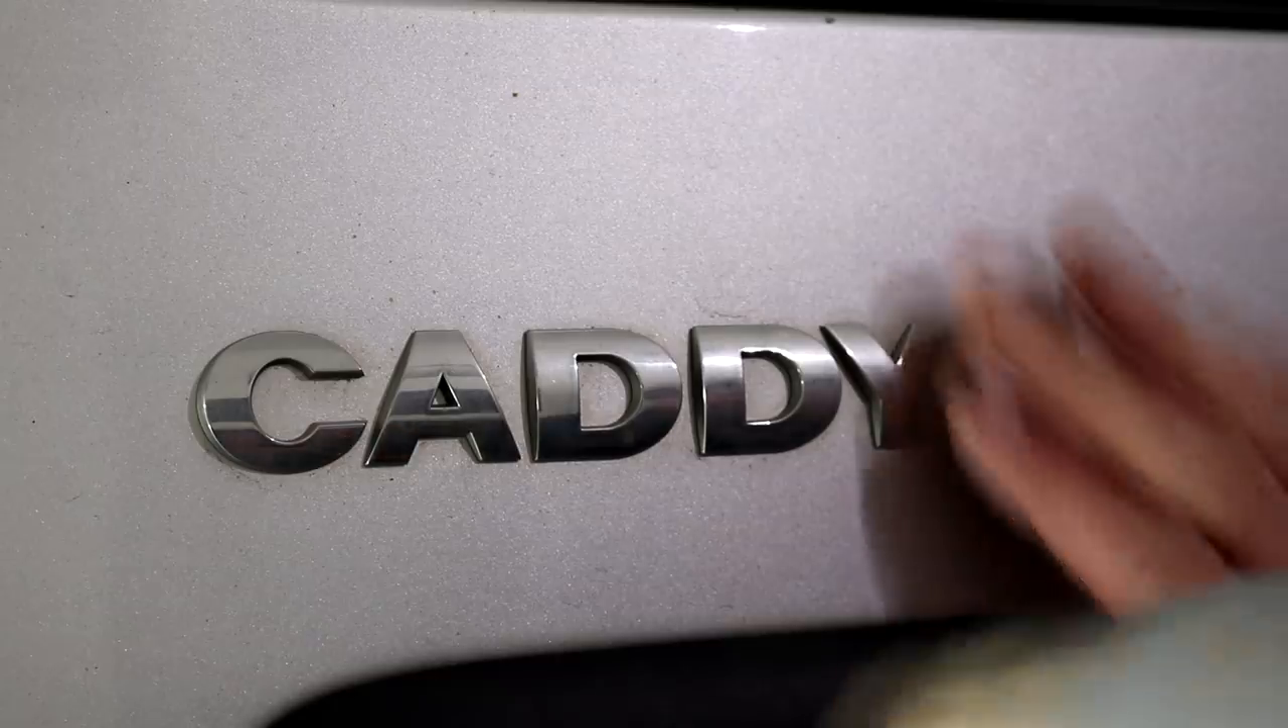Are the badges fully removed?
No.